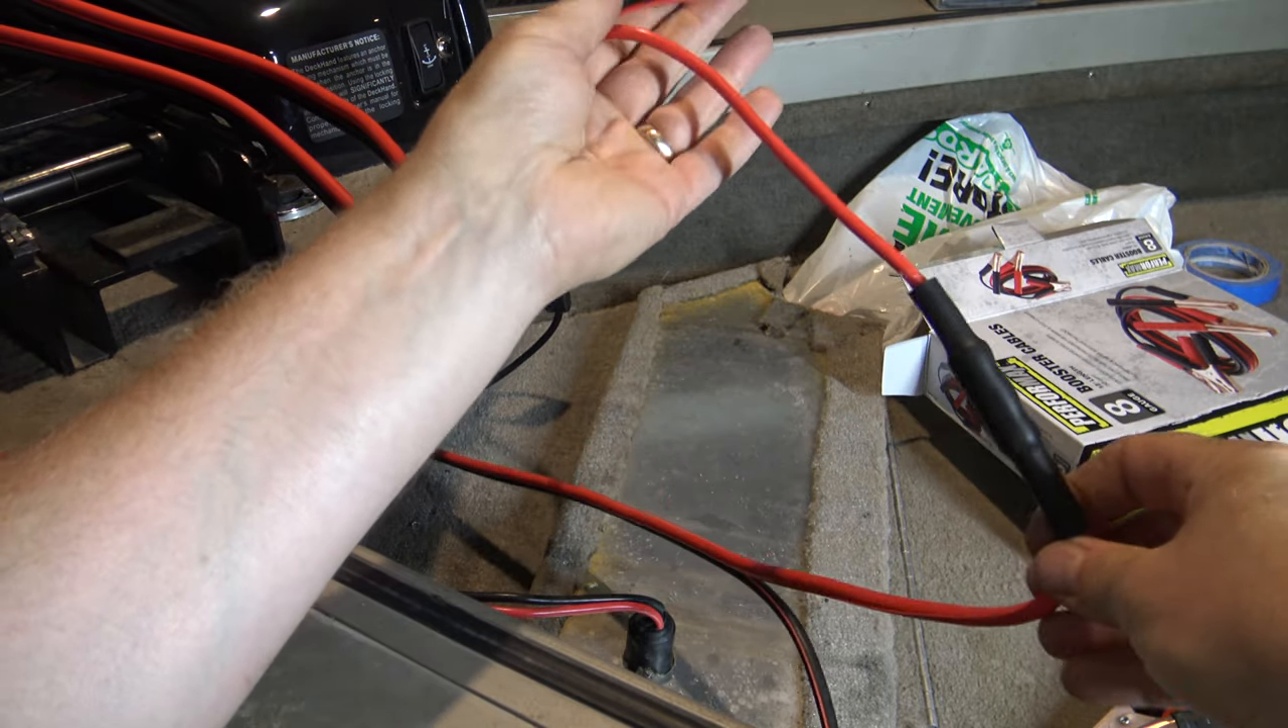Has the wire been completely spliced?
Yes.